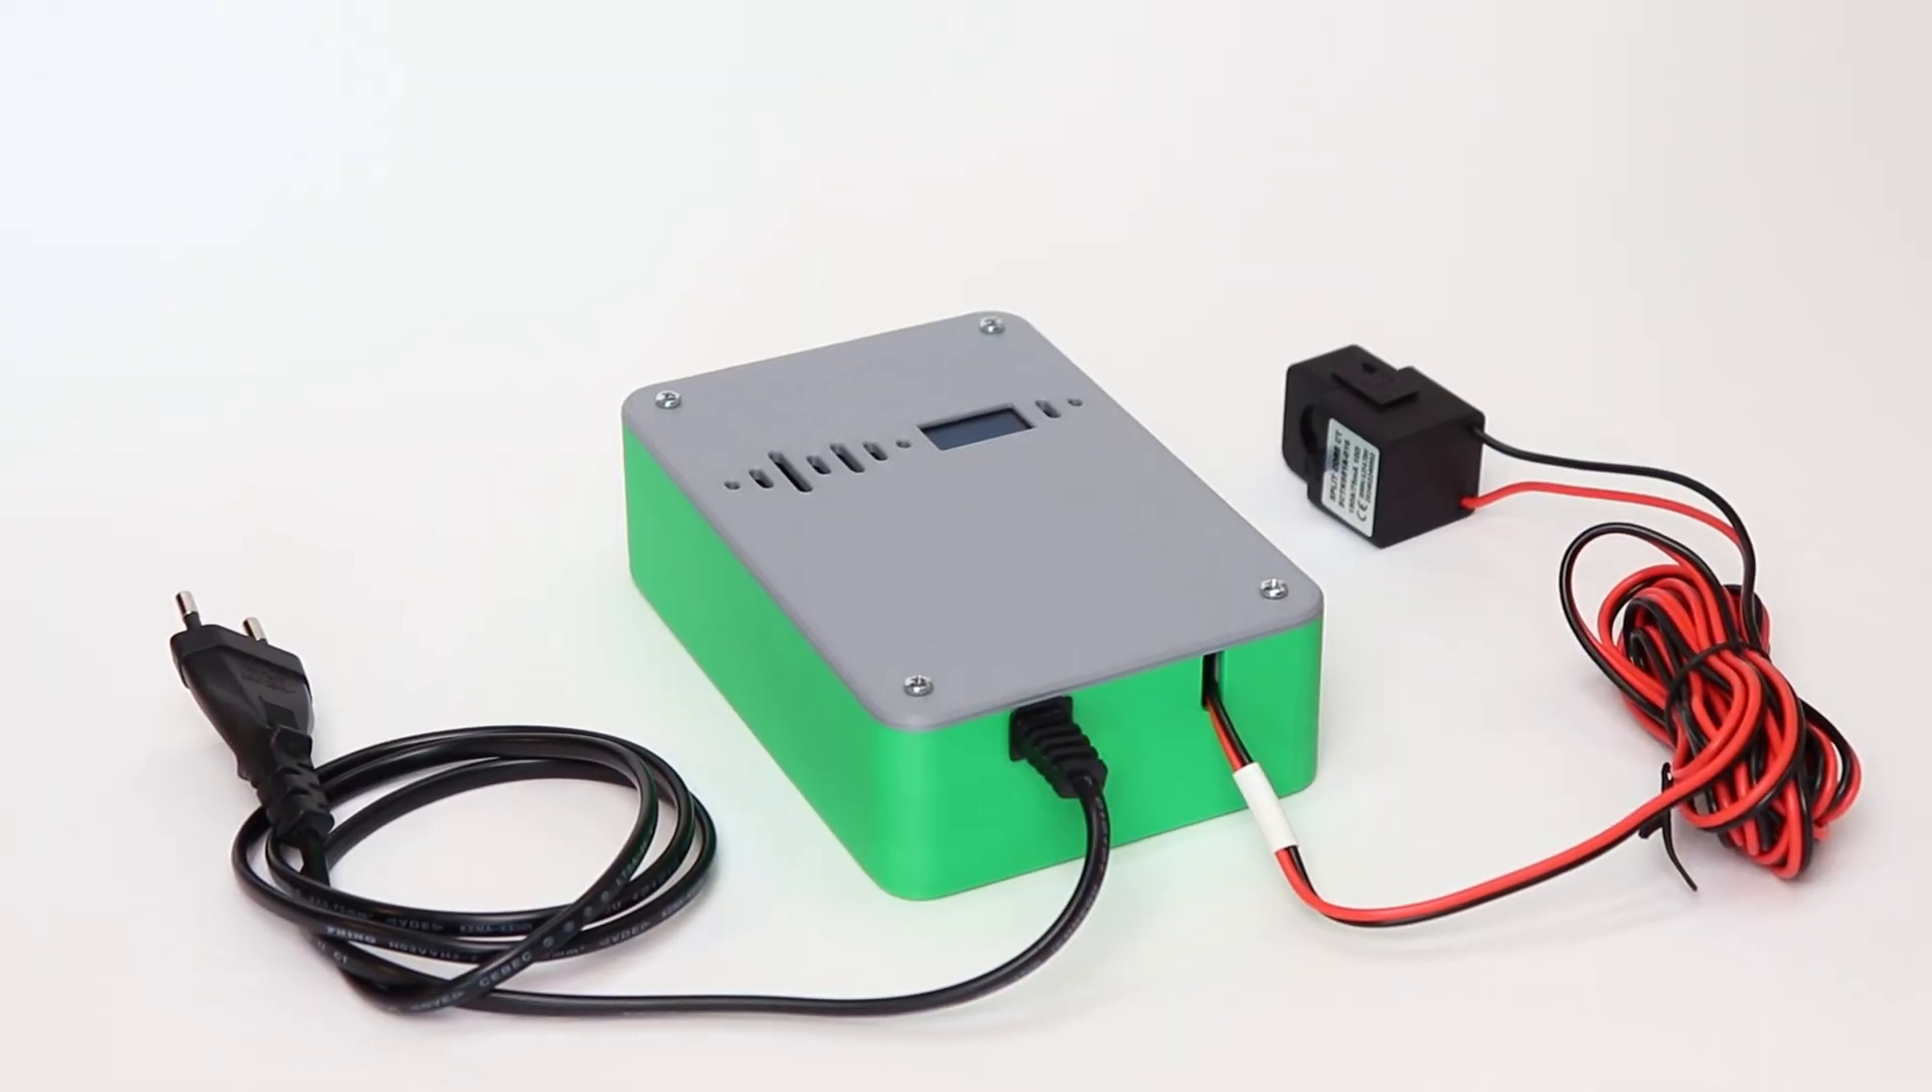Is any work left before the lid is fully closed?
No.